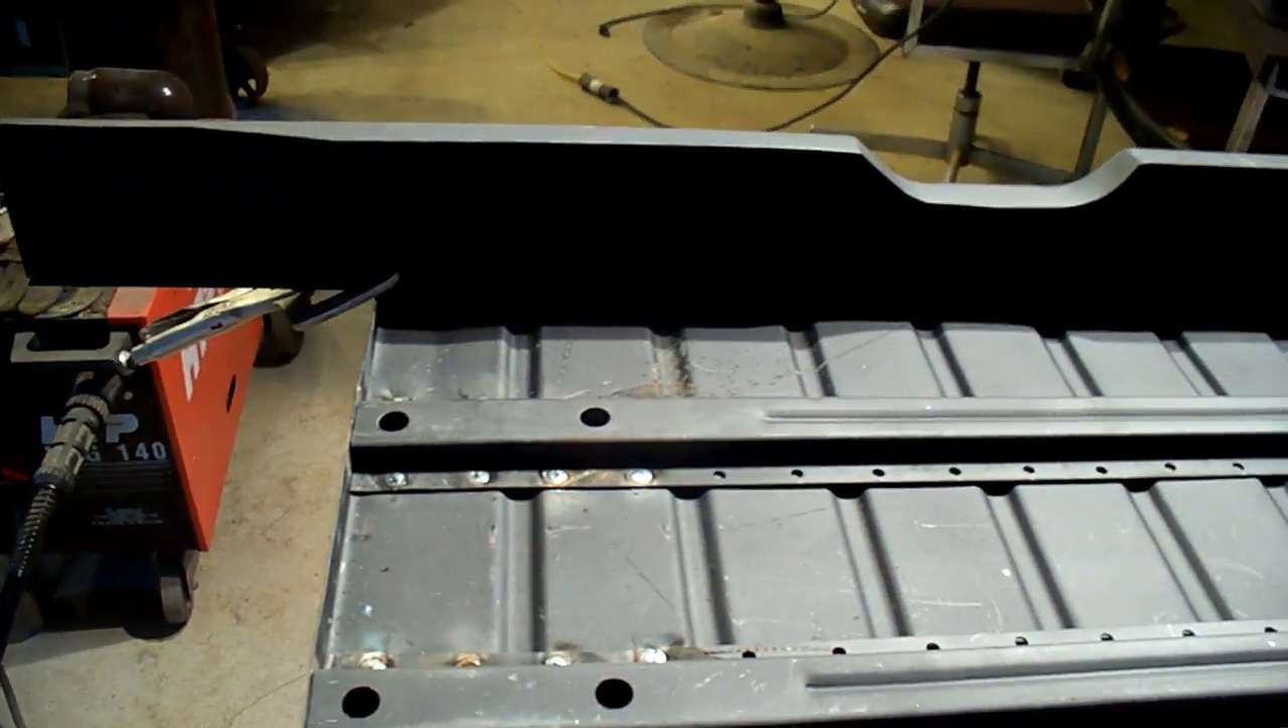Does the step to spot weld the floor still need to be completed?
Yes.